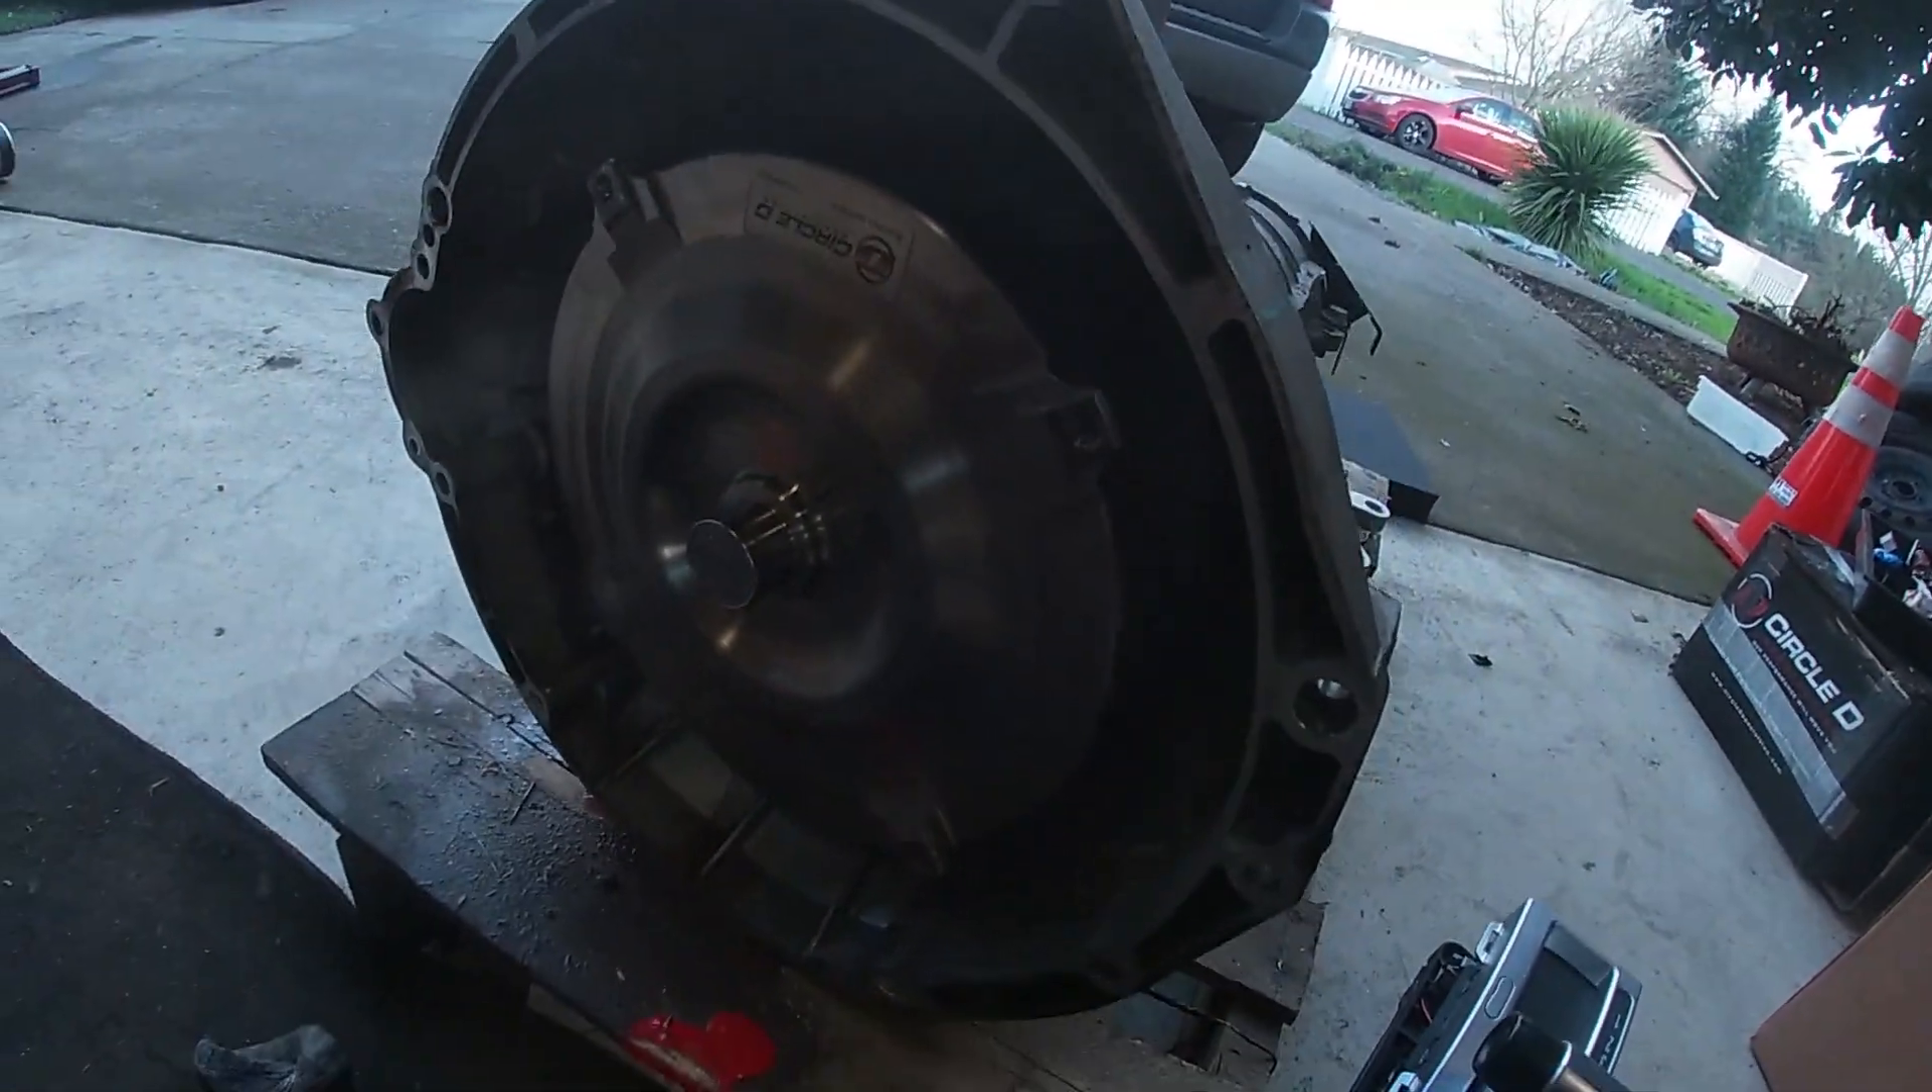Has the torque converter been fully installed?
Yes.